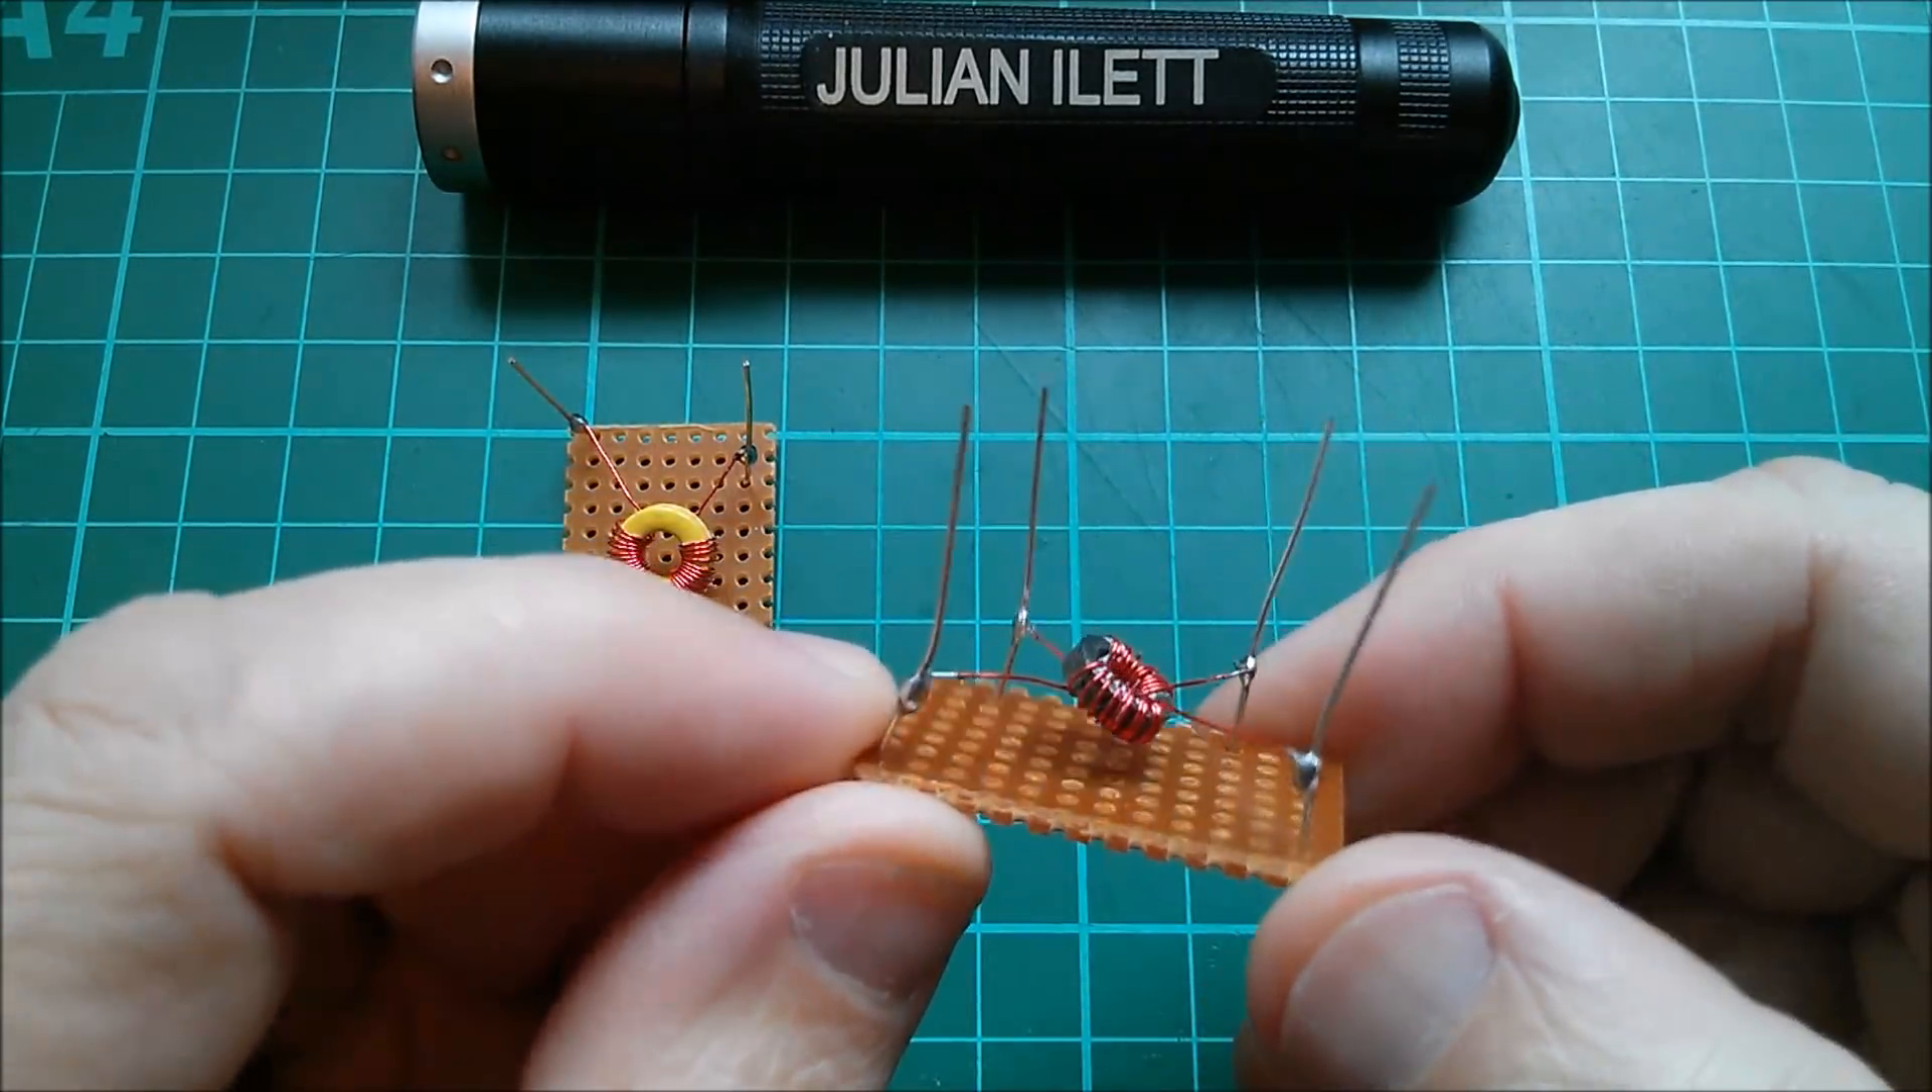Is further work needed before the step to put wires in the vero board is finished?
No.